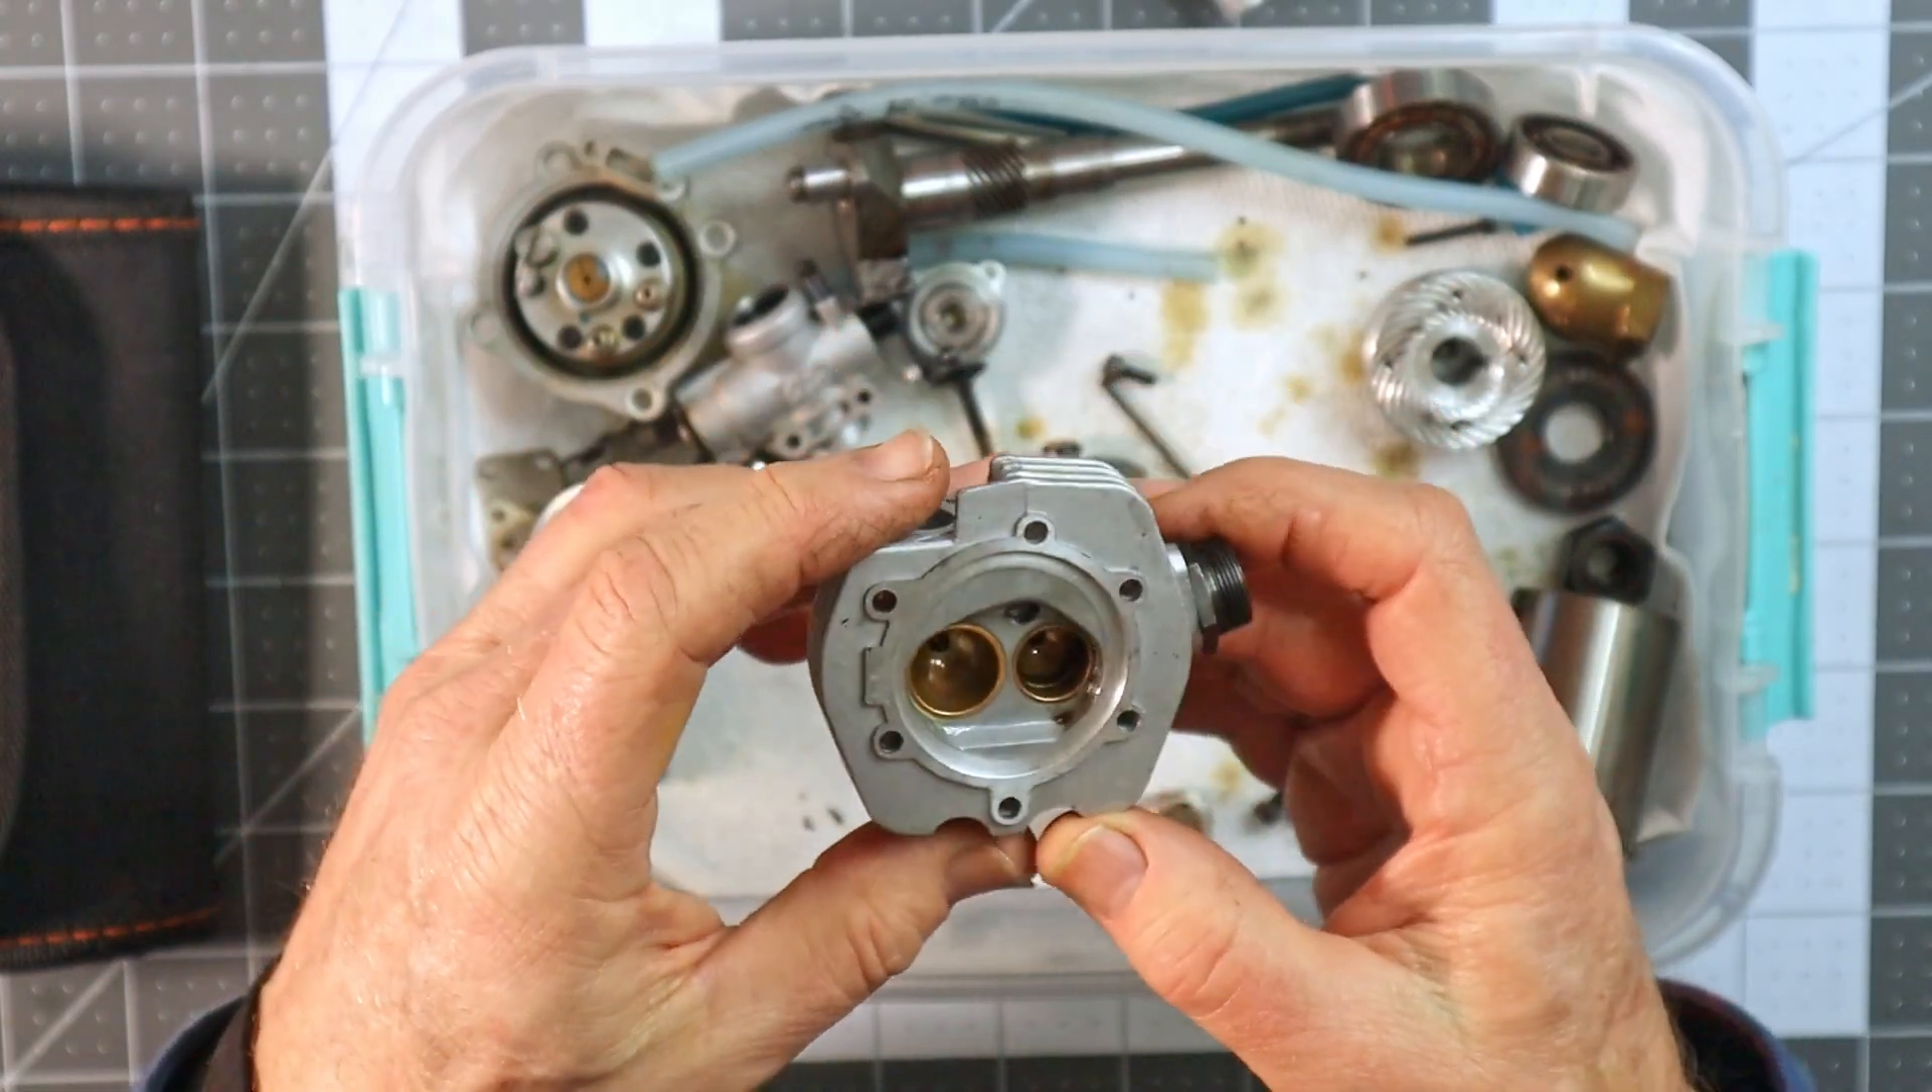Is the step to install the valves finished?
No.